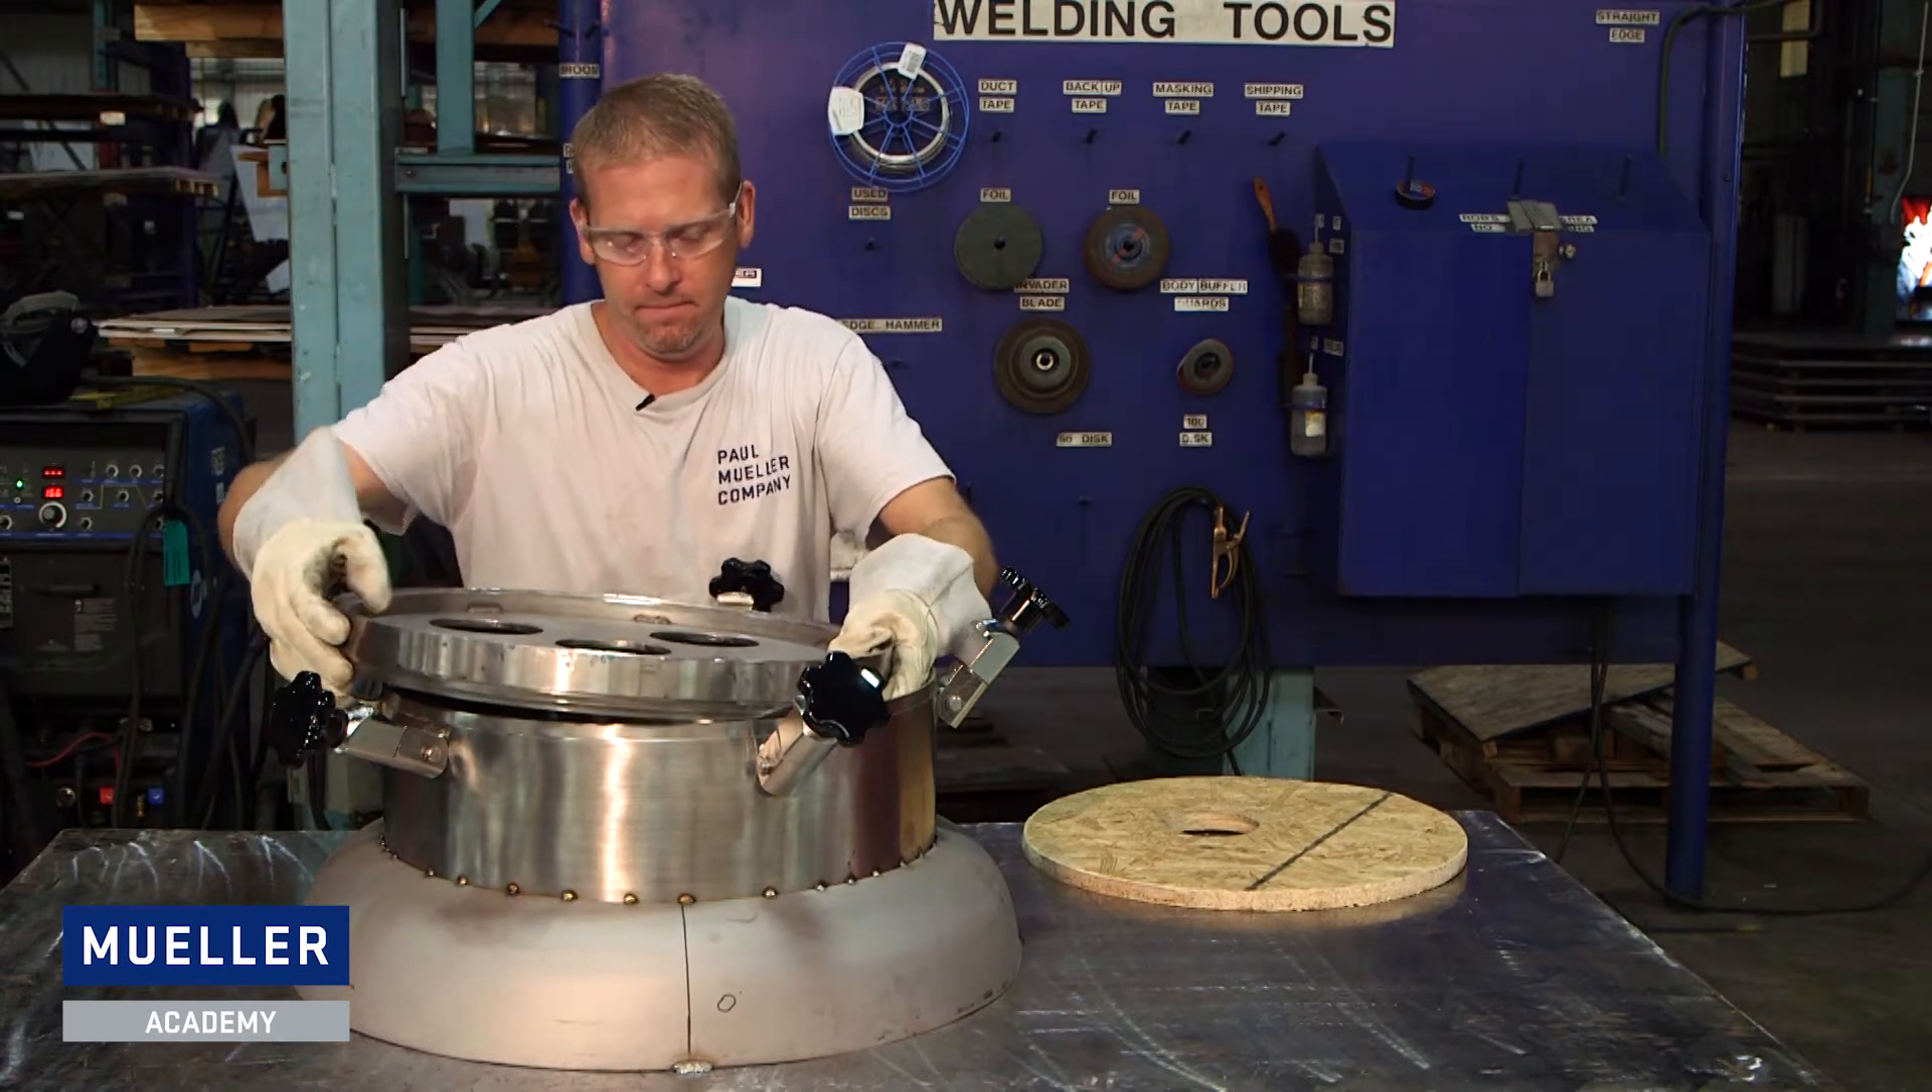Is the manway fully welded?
No.